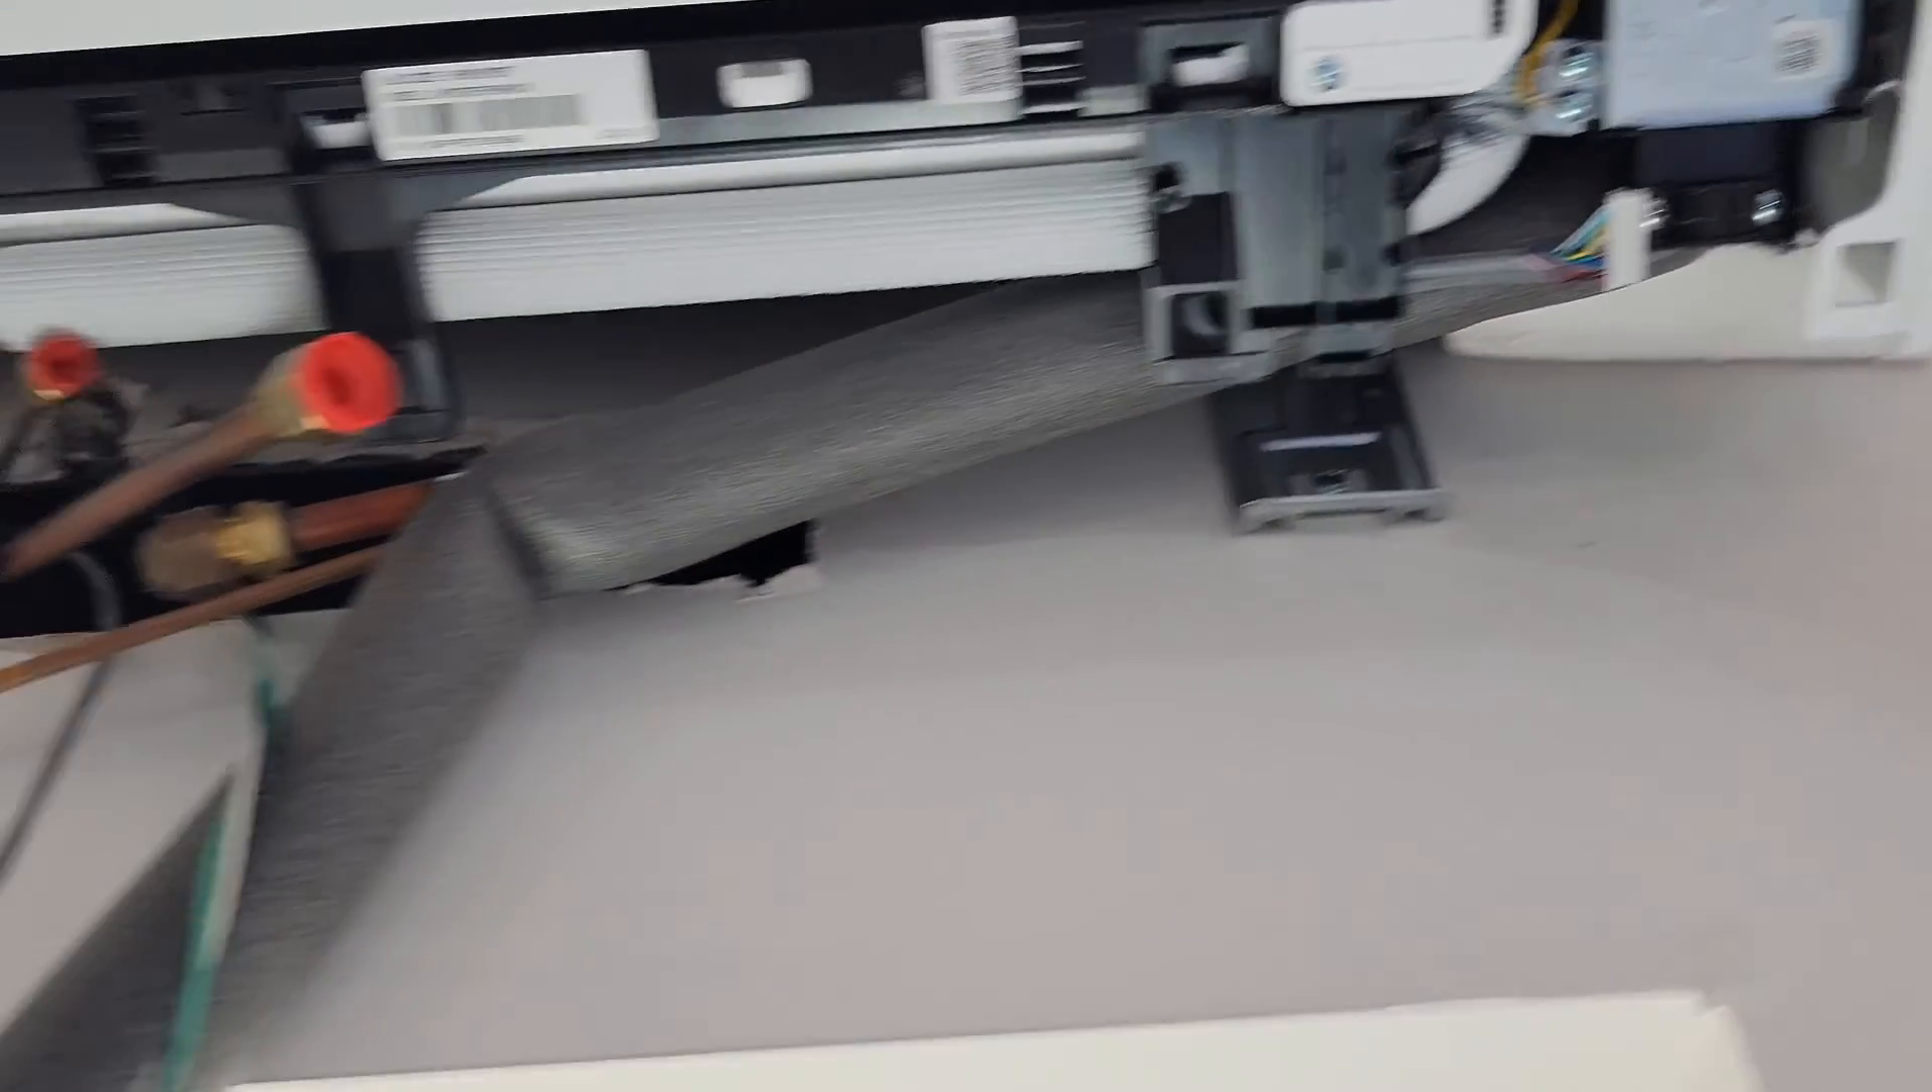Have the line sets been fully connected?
No.